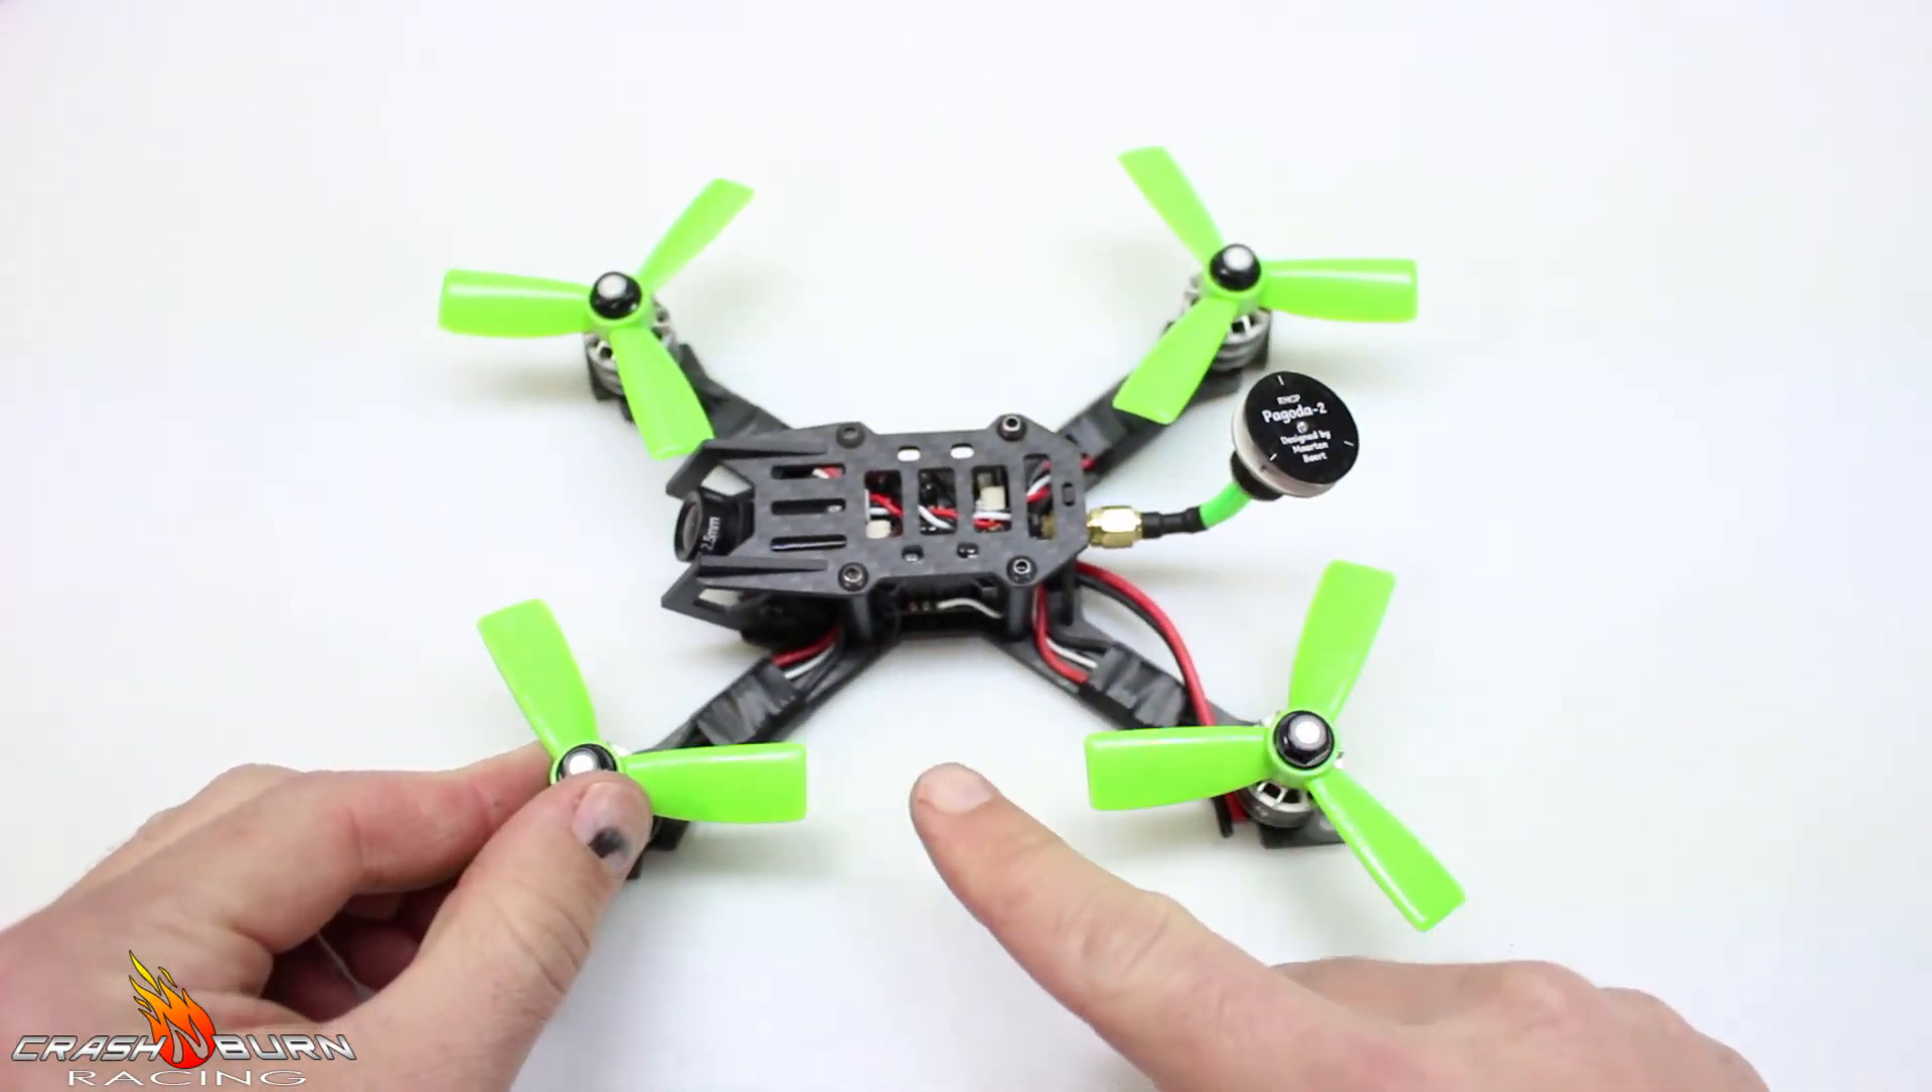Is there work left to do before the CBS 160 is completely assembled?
No.